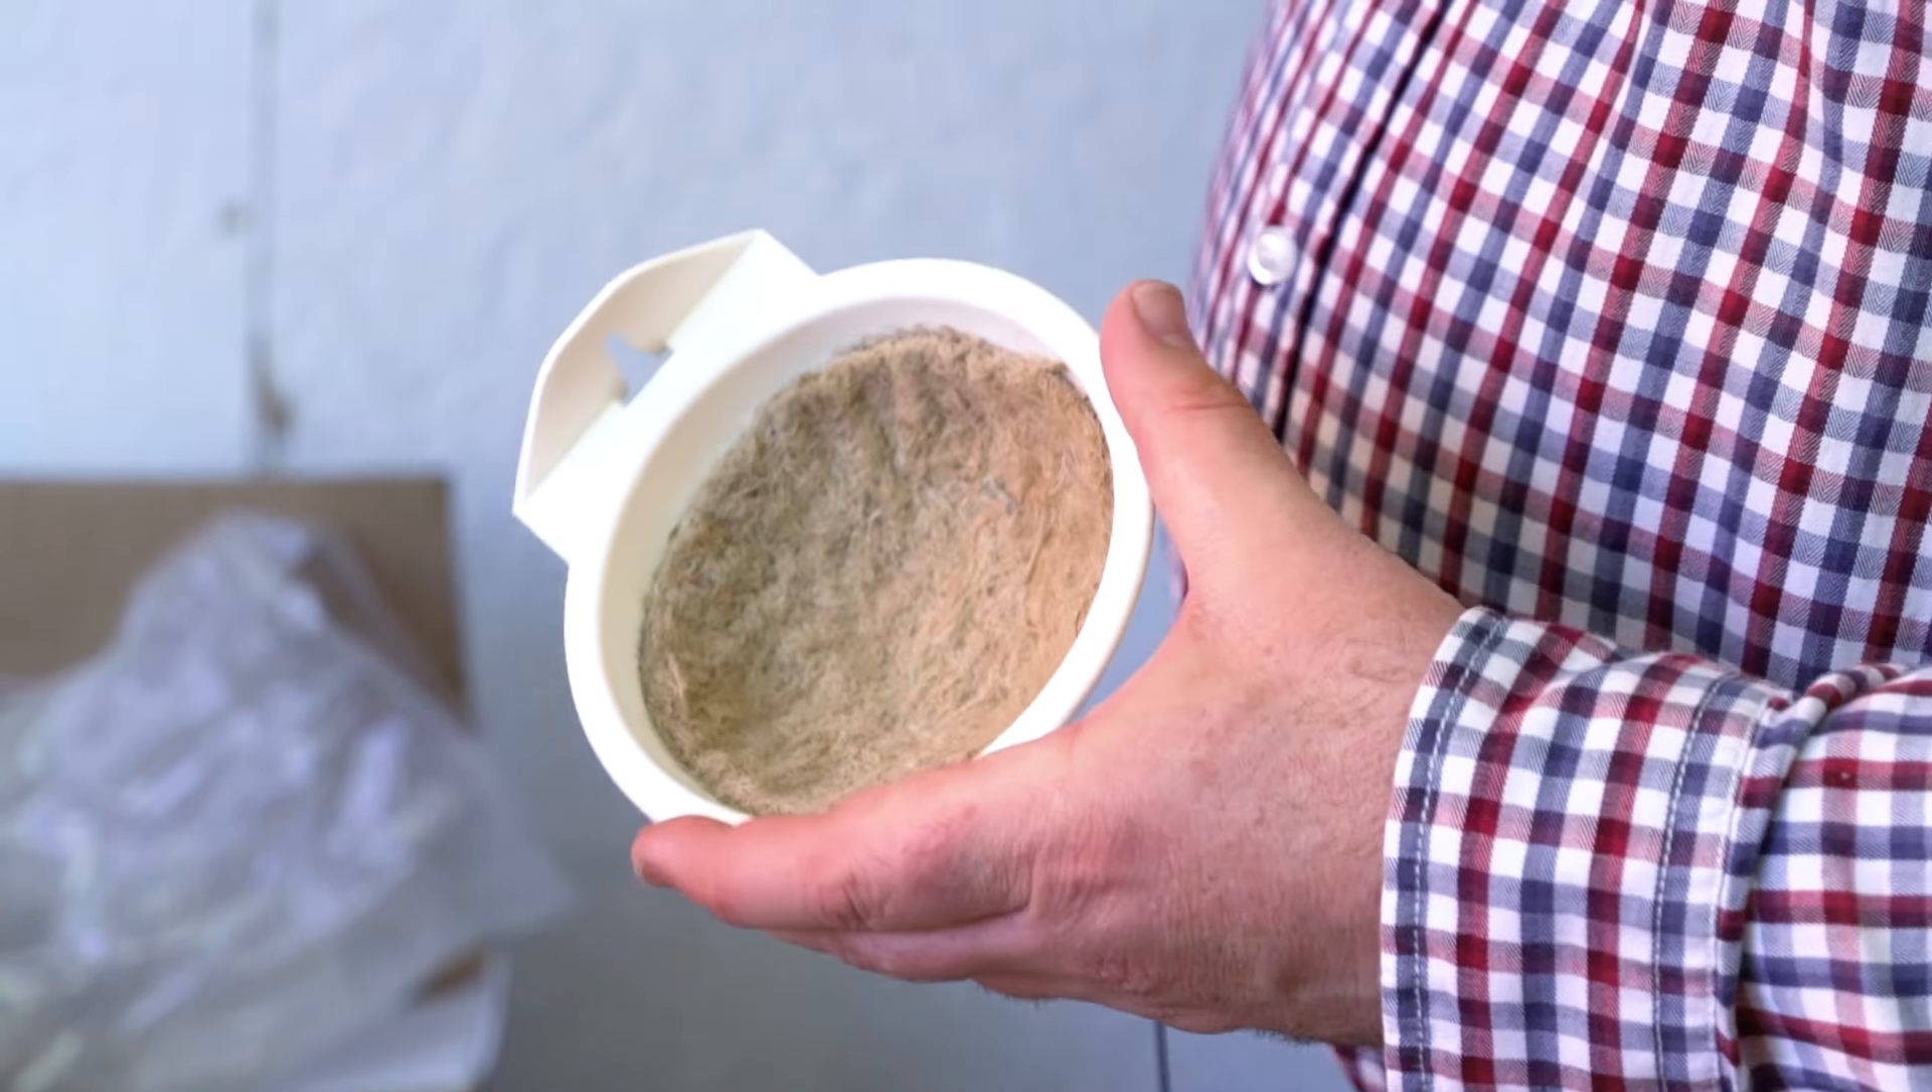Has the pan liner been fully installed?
Yes.